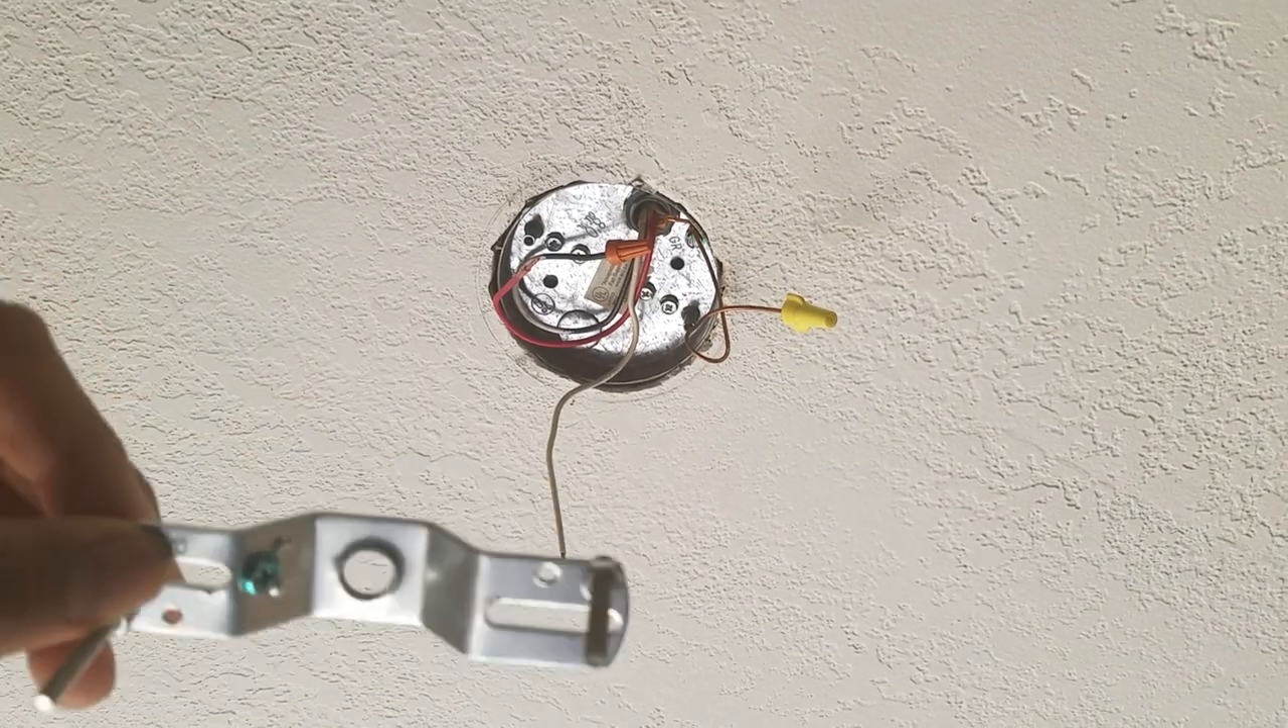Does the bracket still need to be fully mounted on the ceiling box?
Yes.